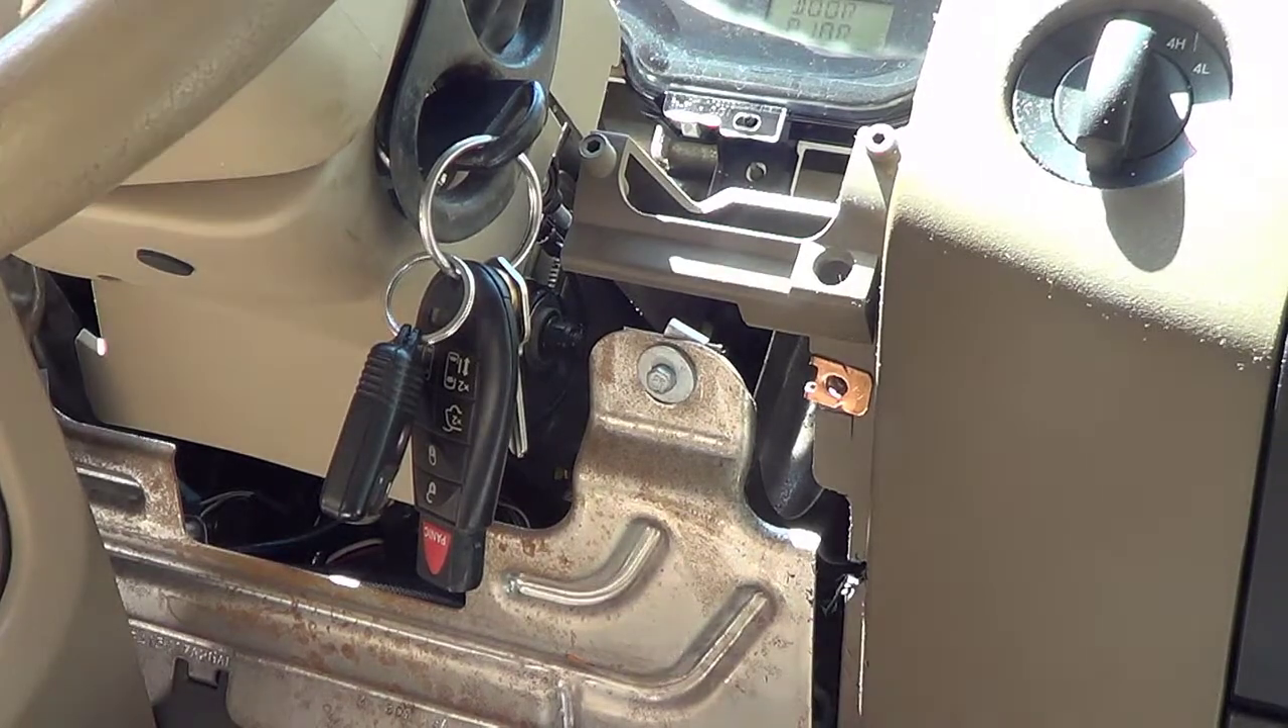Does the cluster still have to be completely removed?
Yes.